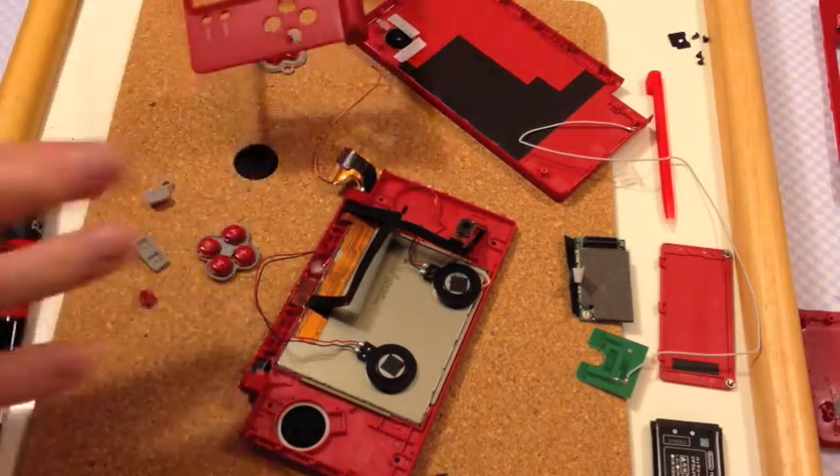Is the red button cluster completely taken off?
Yes.